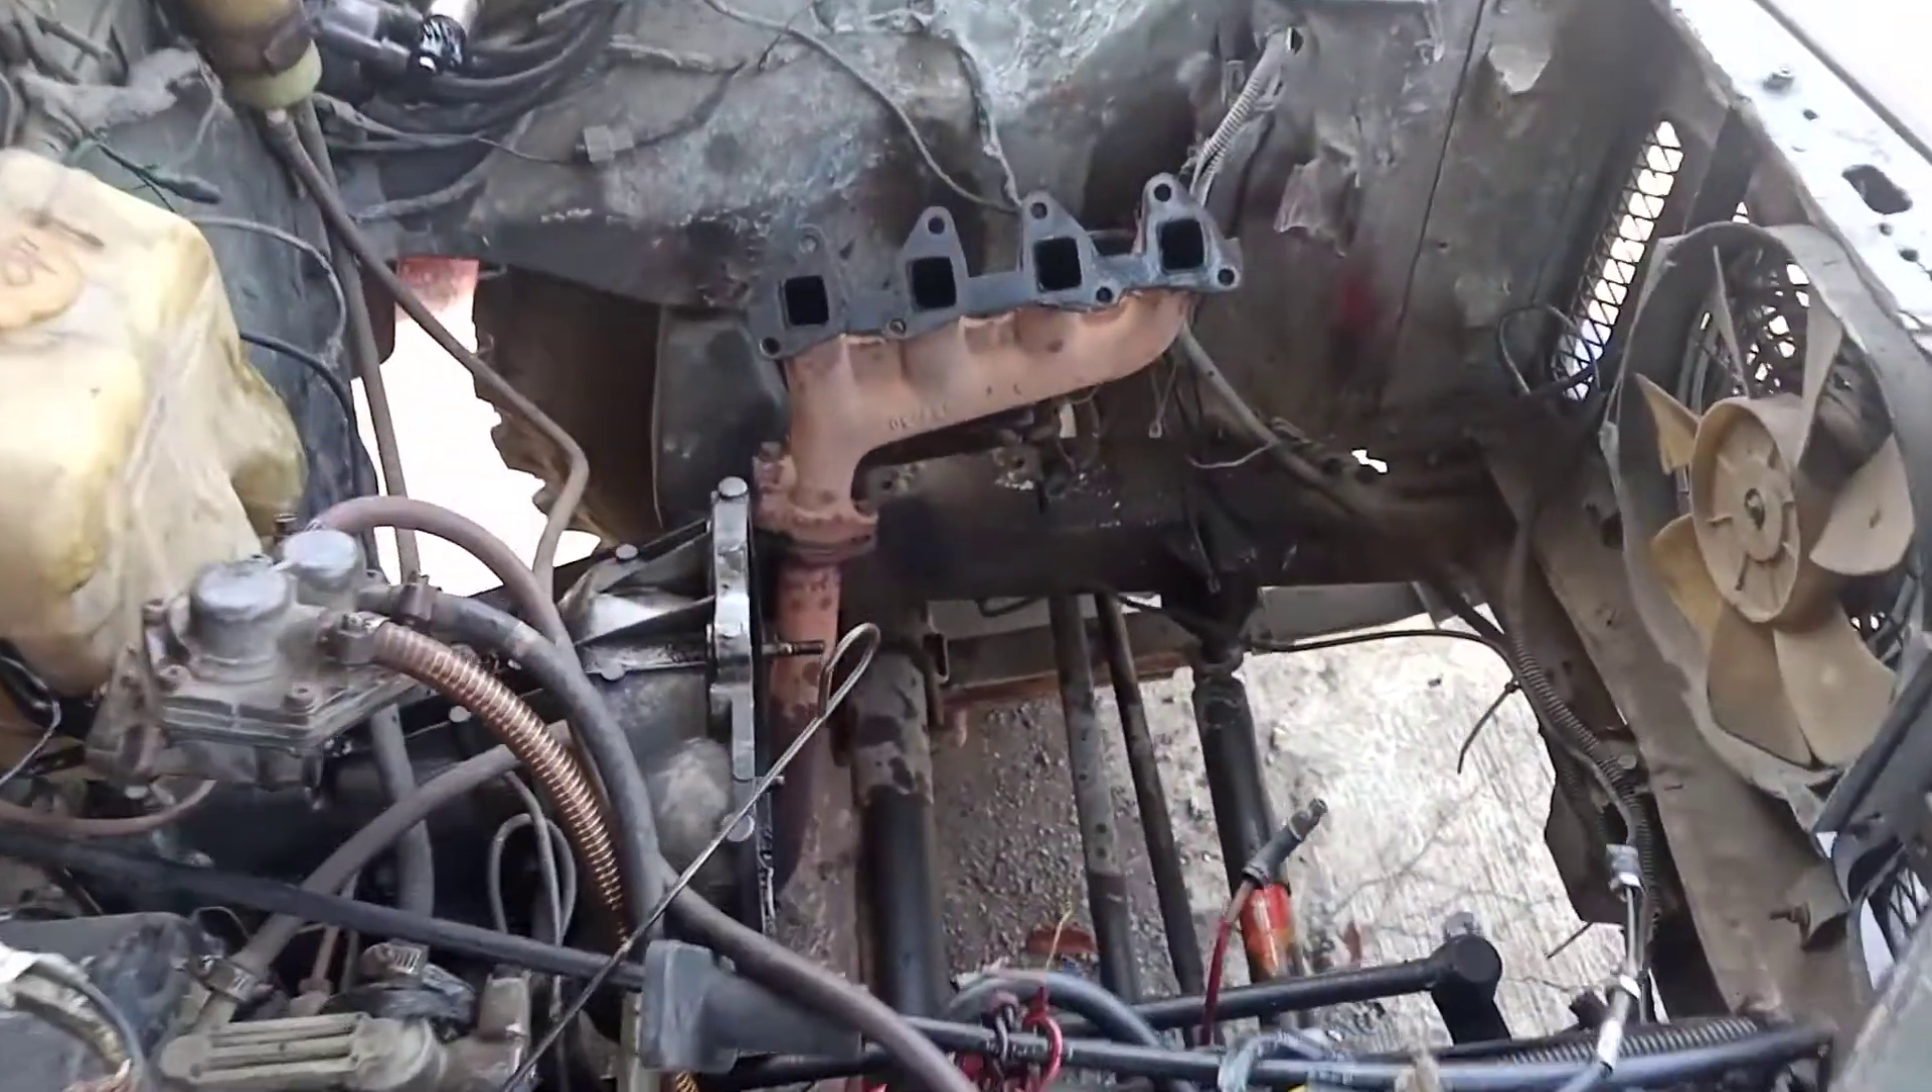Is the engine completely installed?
No.